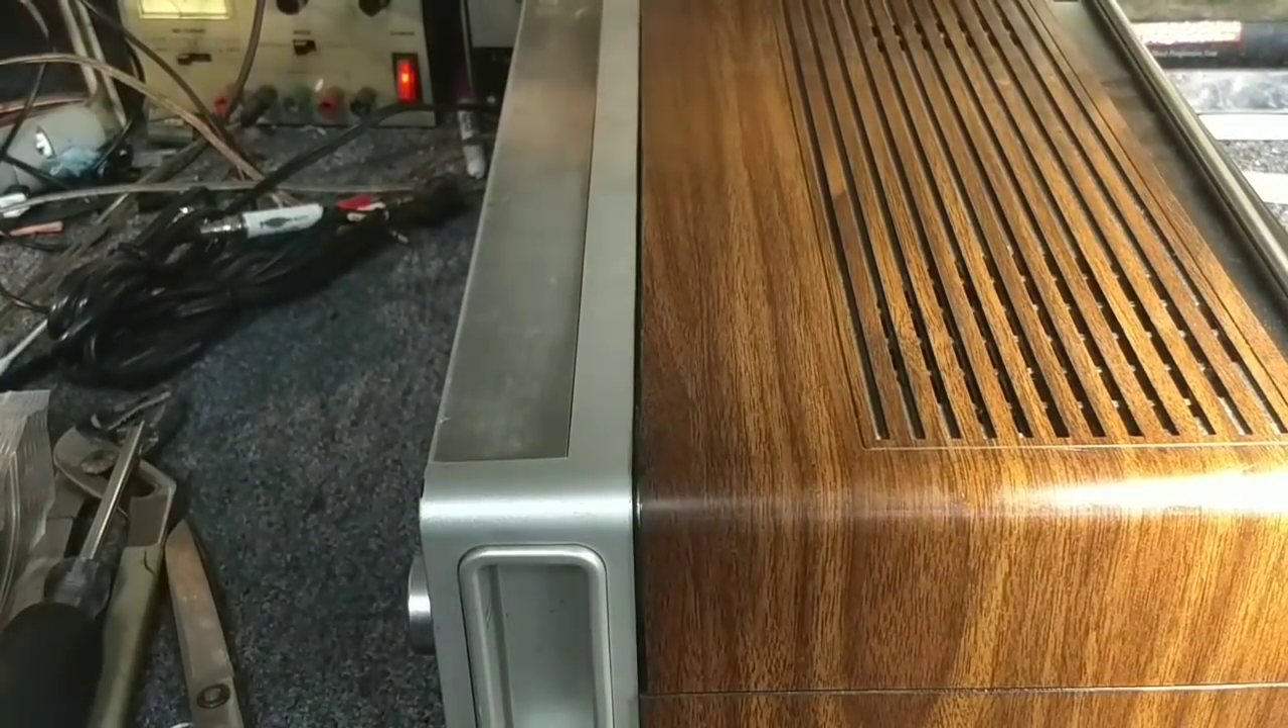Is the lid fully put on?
Yes.